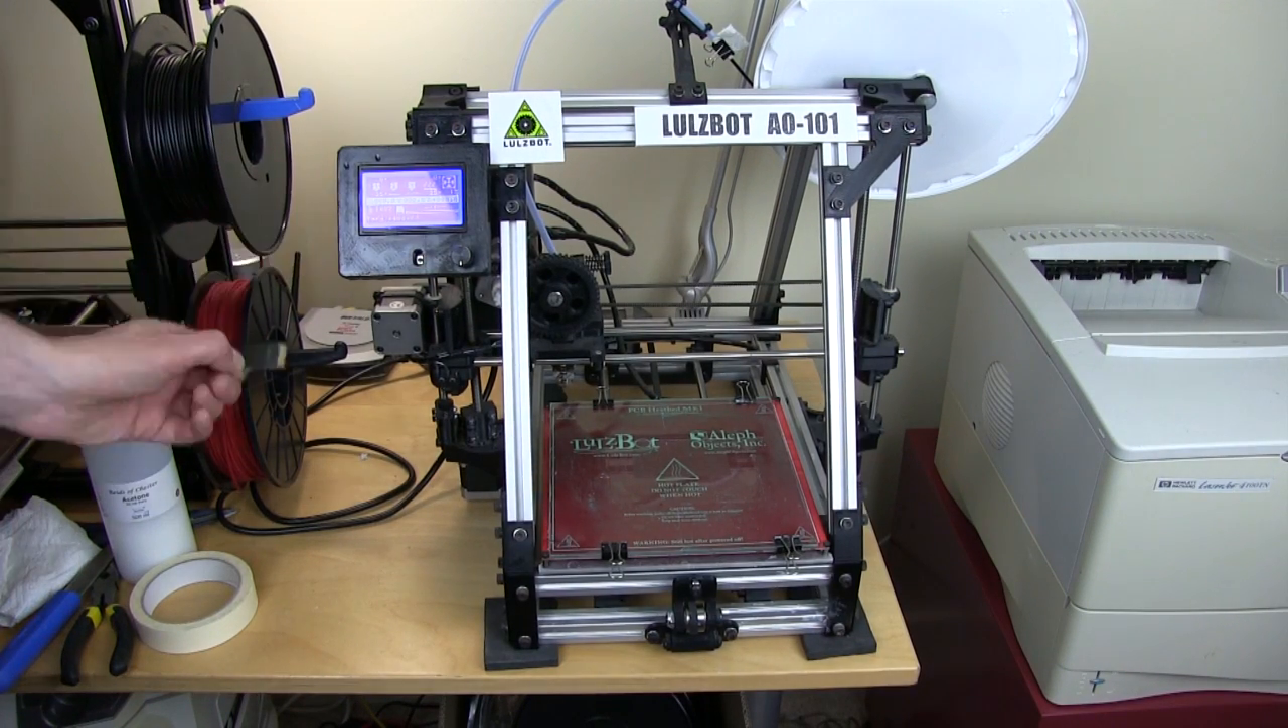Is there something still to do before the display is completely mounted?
No.